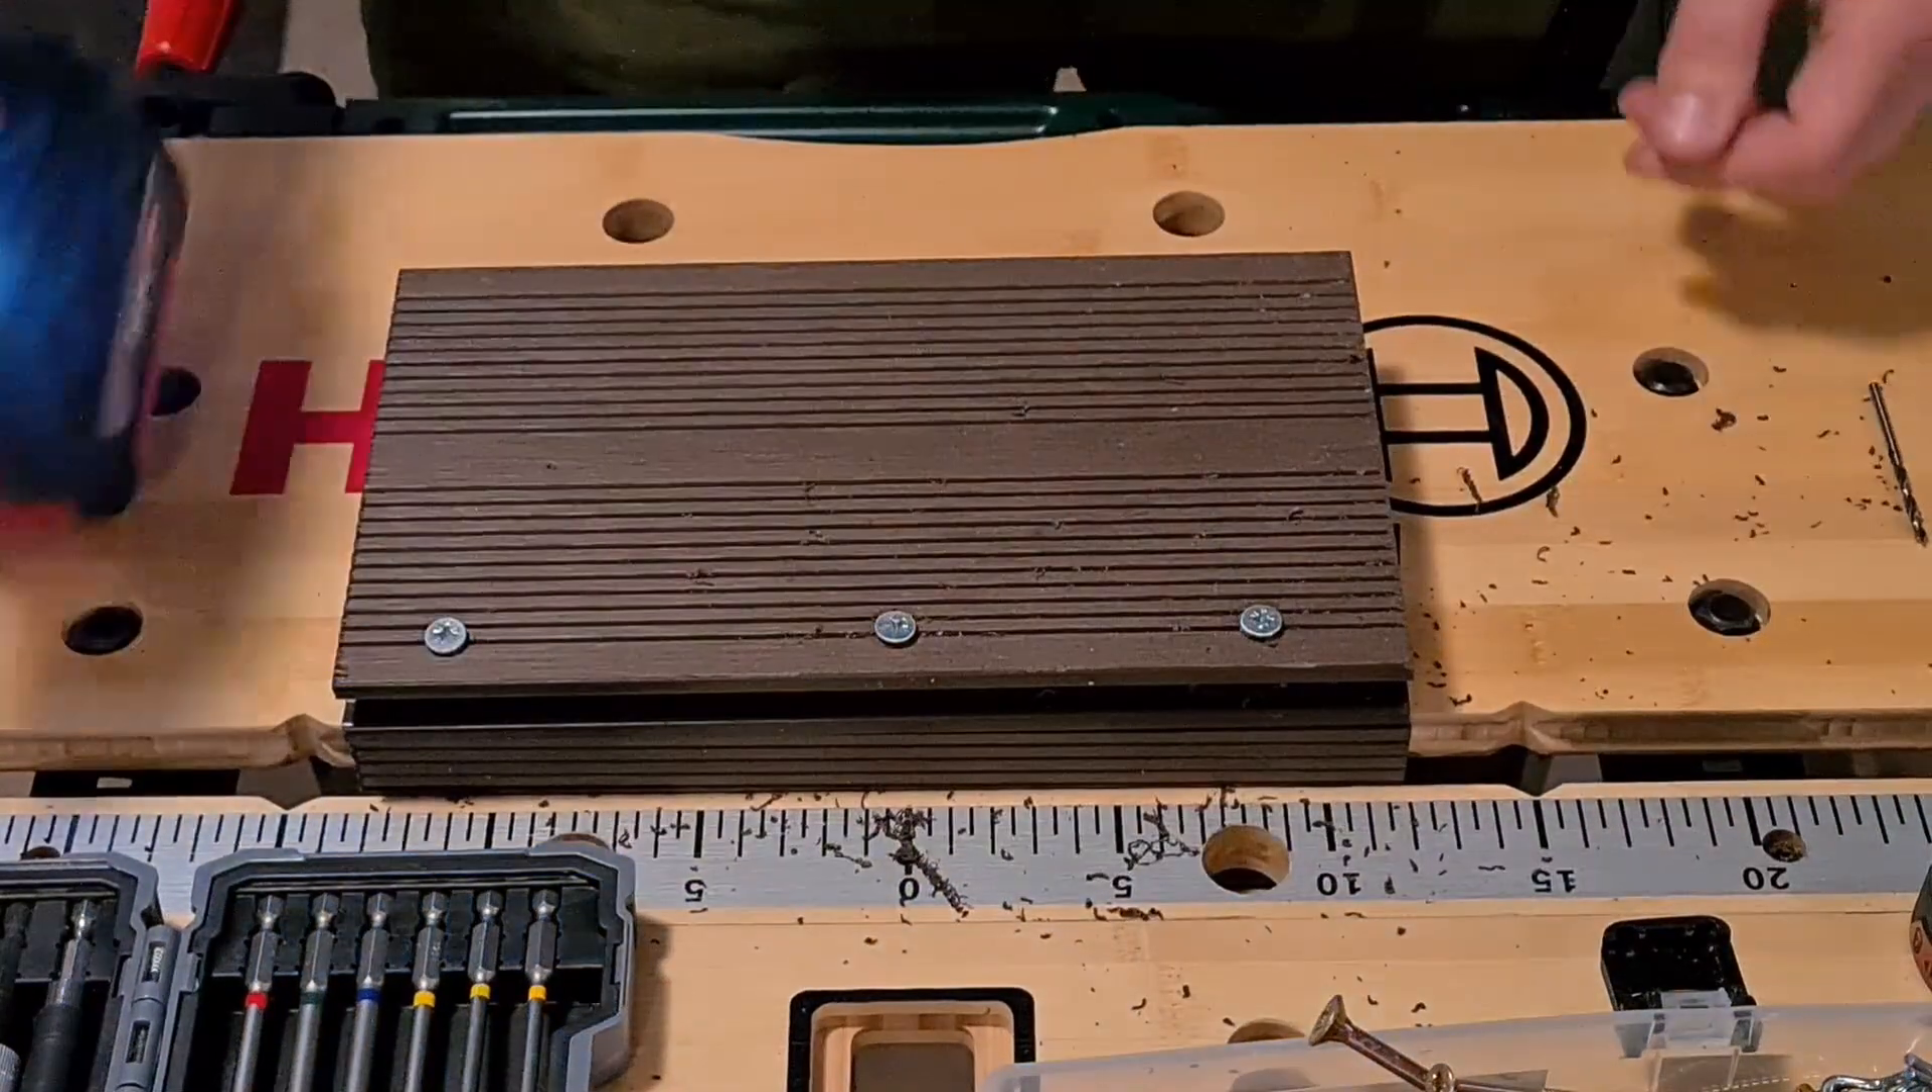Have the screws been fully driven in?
Yes.